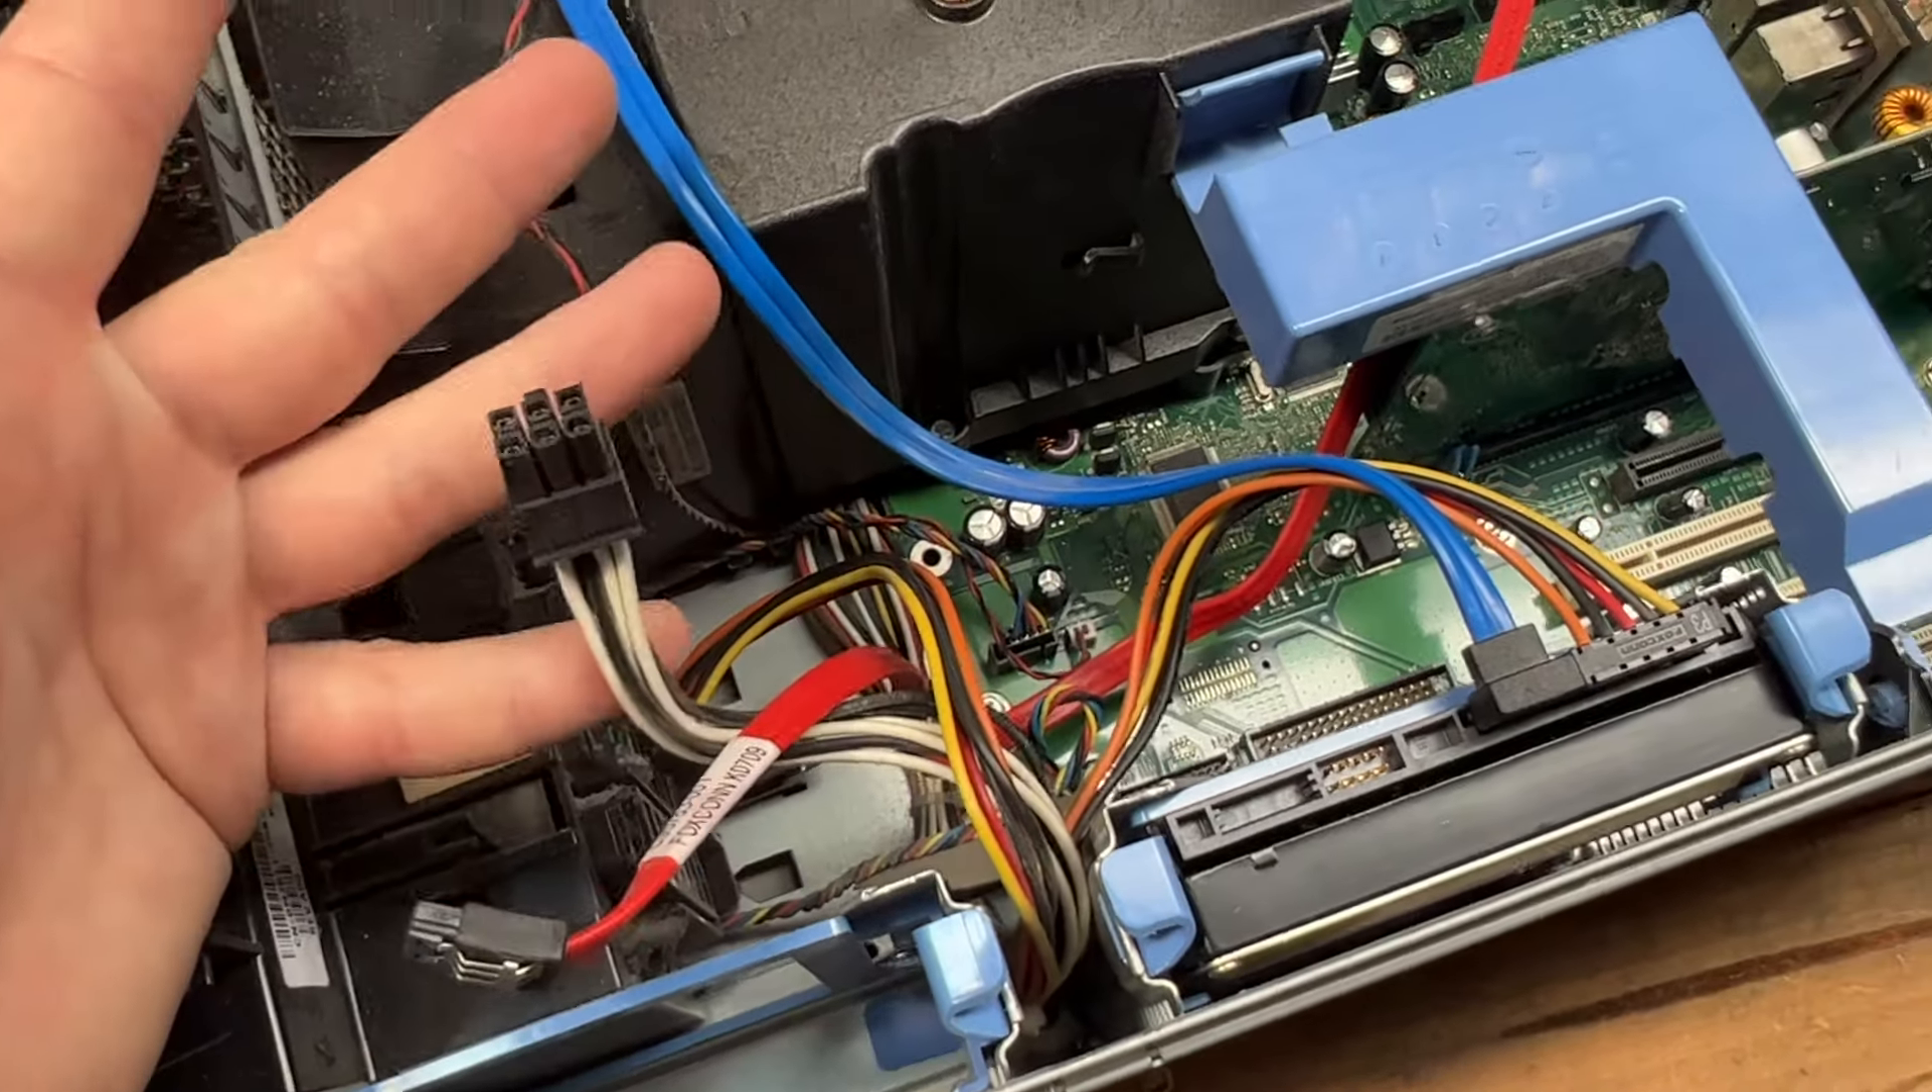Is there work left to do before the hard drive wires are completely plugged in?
No.